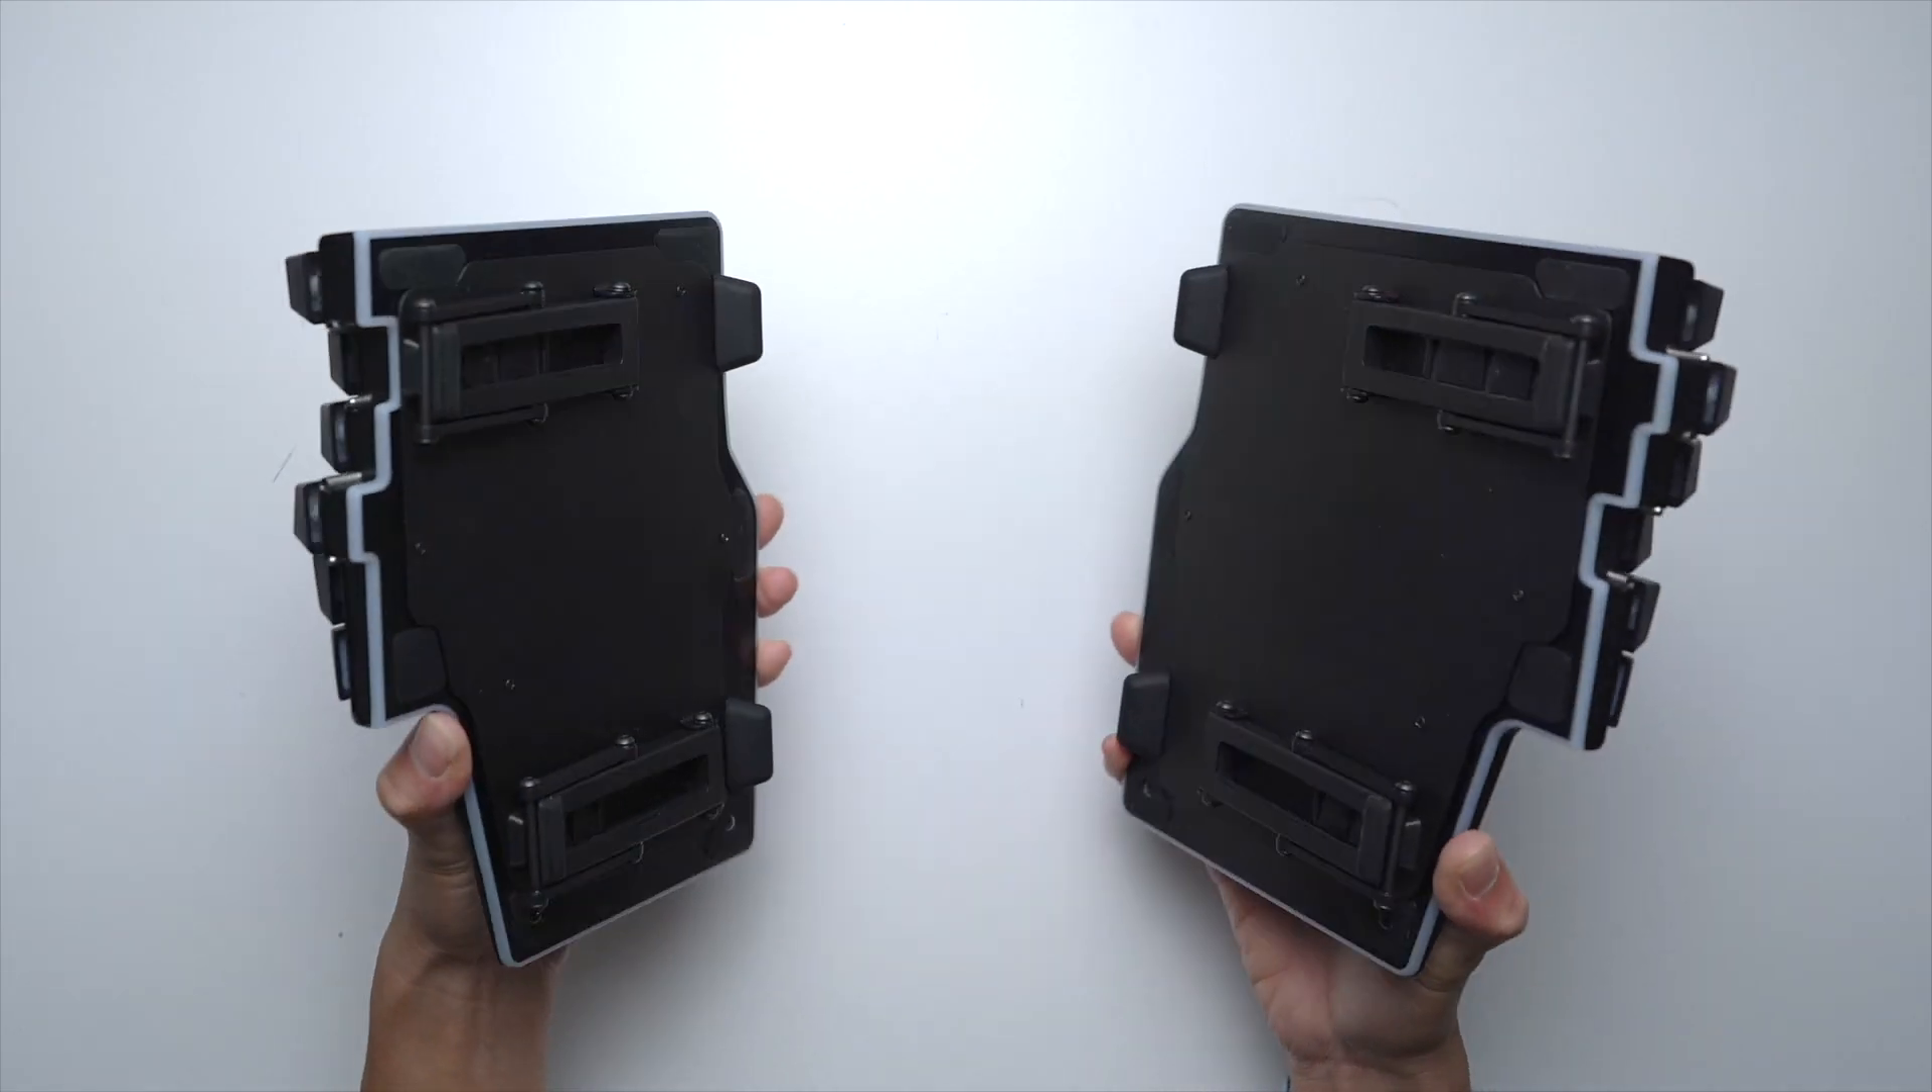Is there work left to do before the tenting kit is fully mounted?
No.